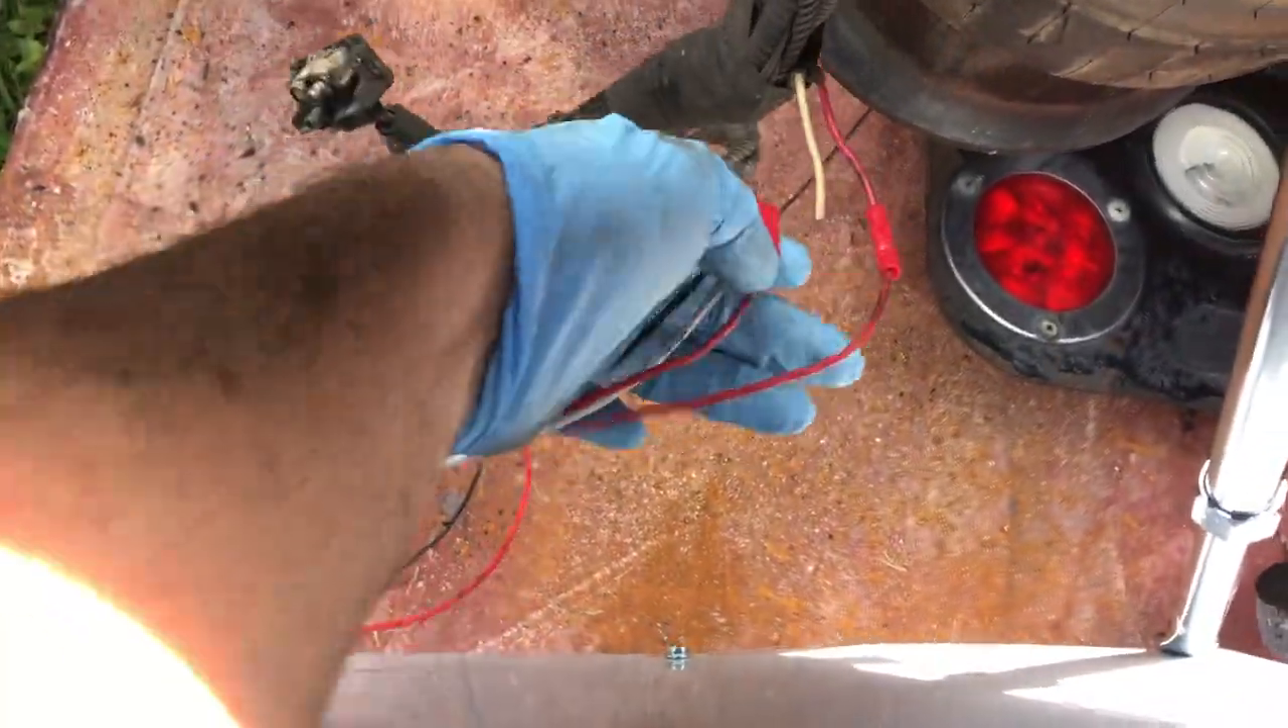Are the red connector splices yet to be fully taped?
Yes.